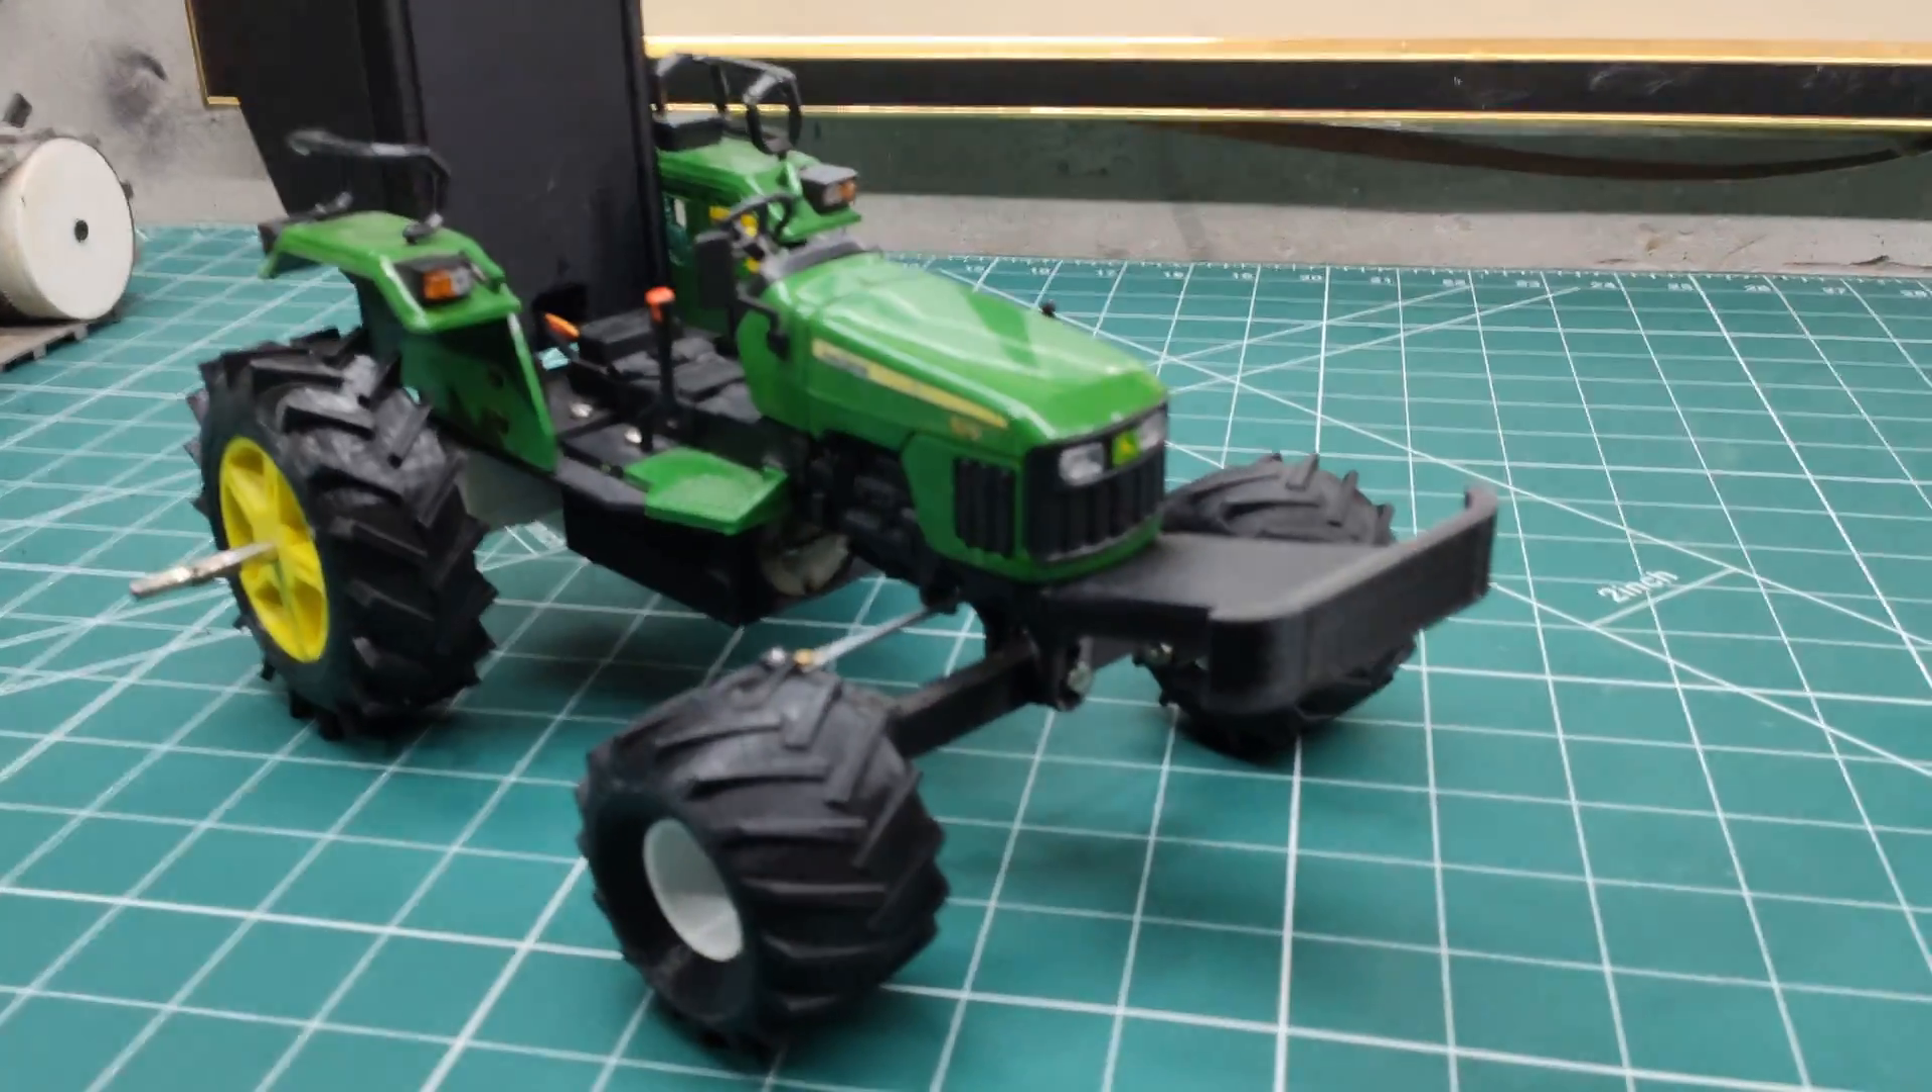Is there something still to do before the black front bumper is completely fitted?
No.